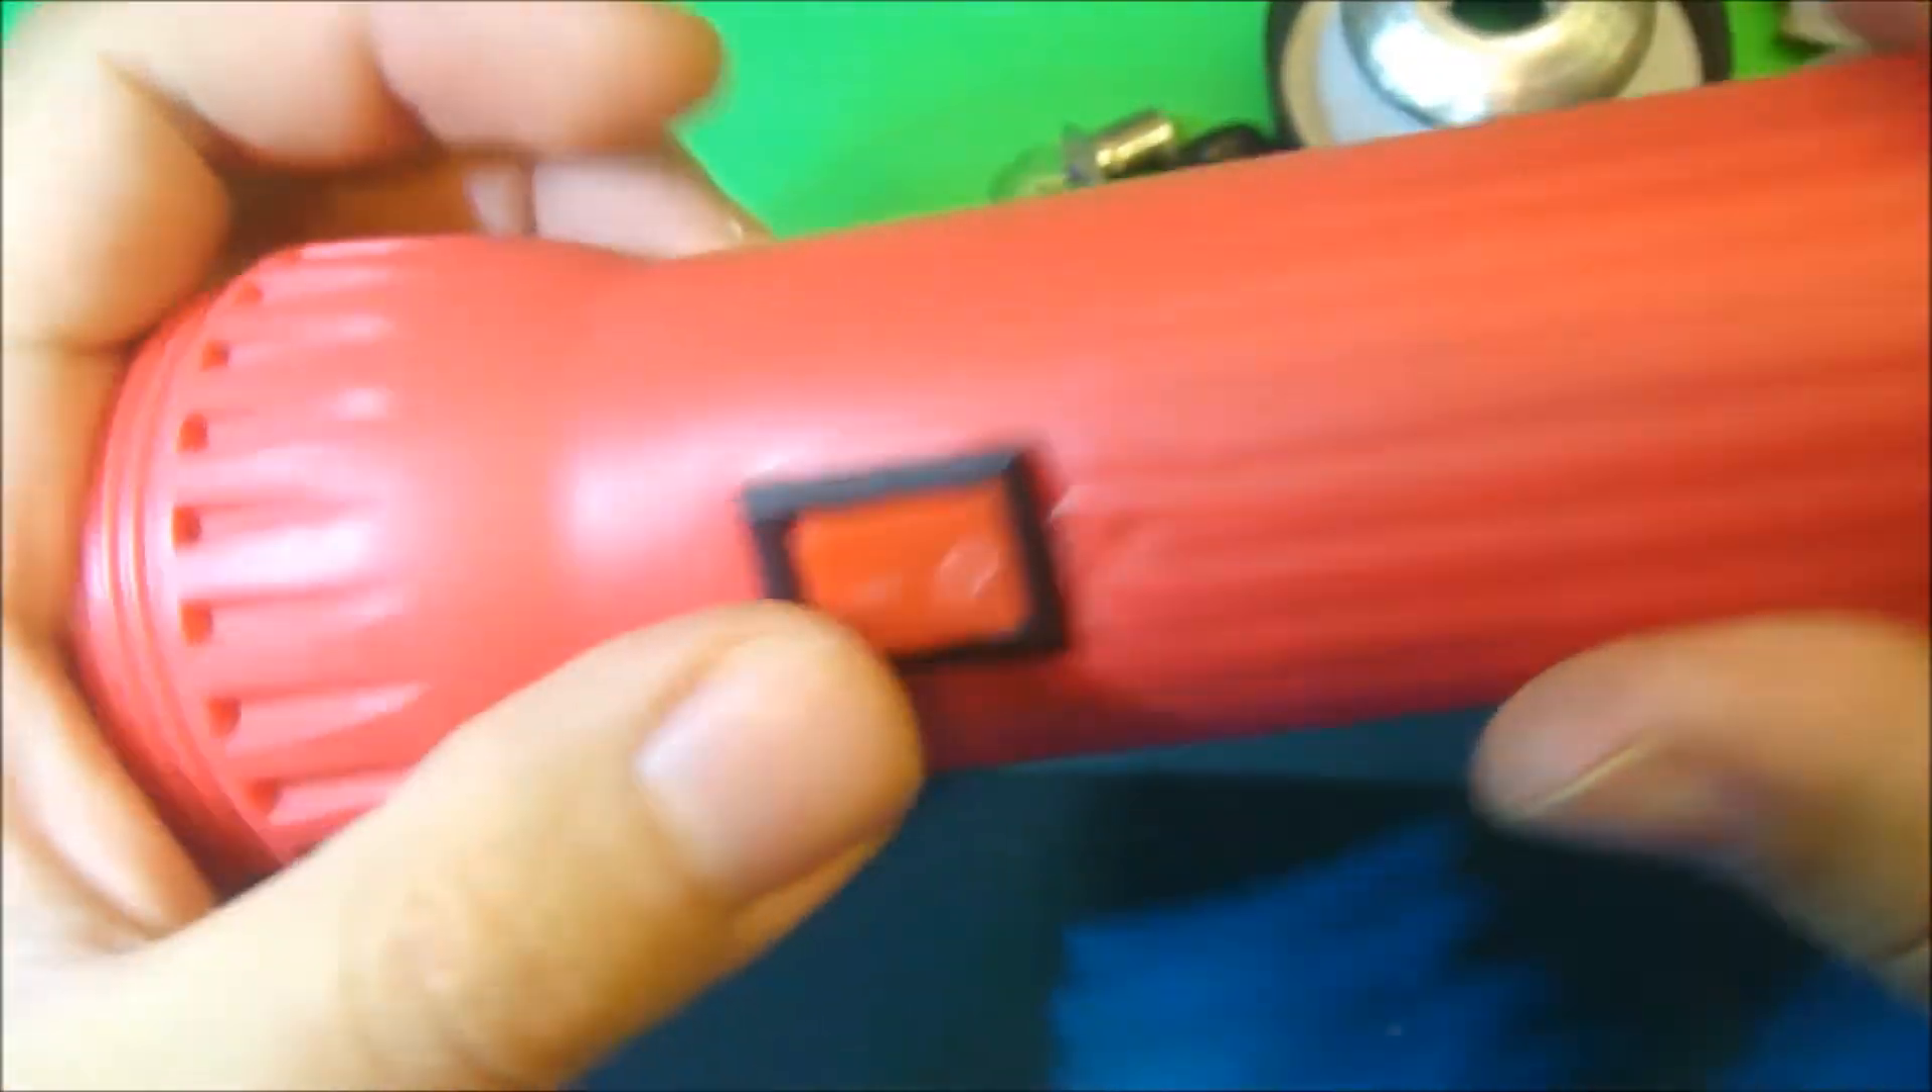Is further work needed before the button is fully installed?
No.